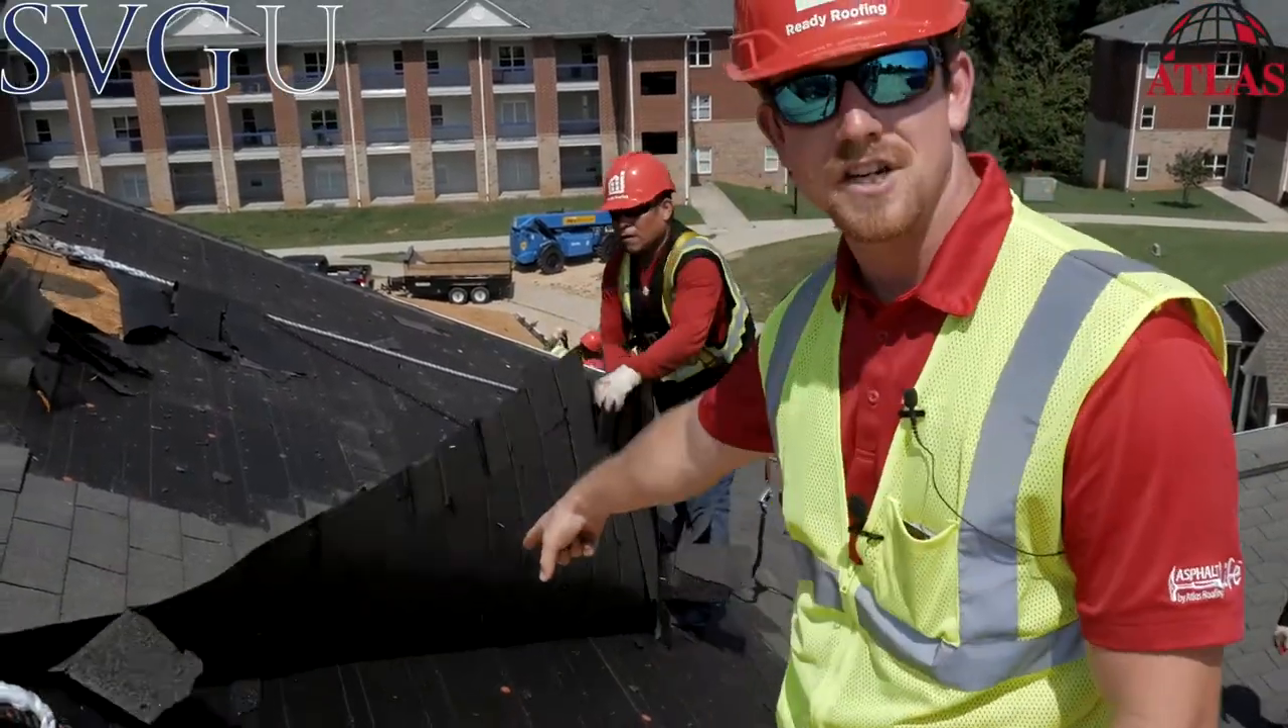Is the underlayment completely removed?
No.